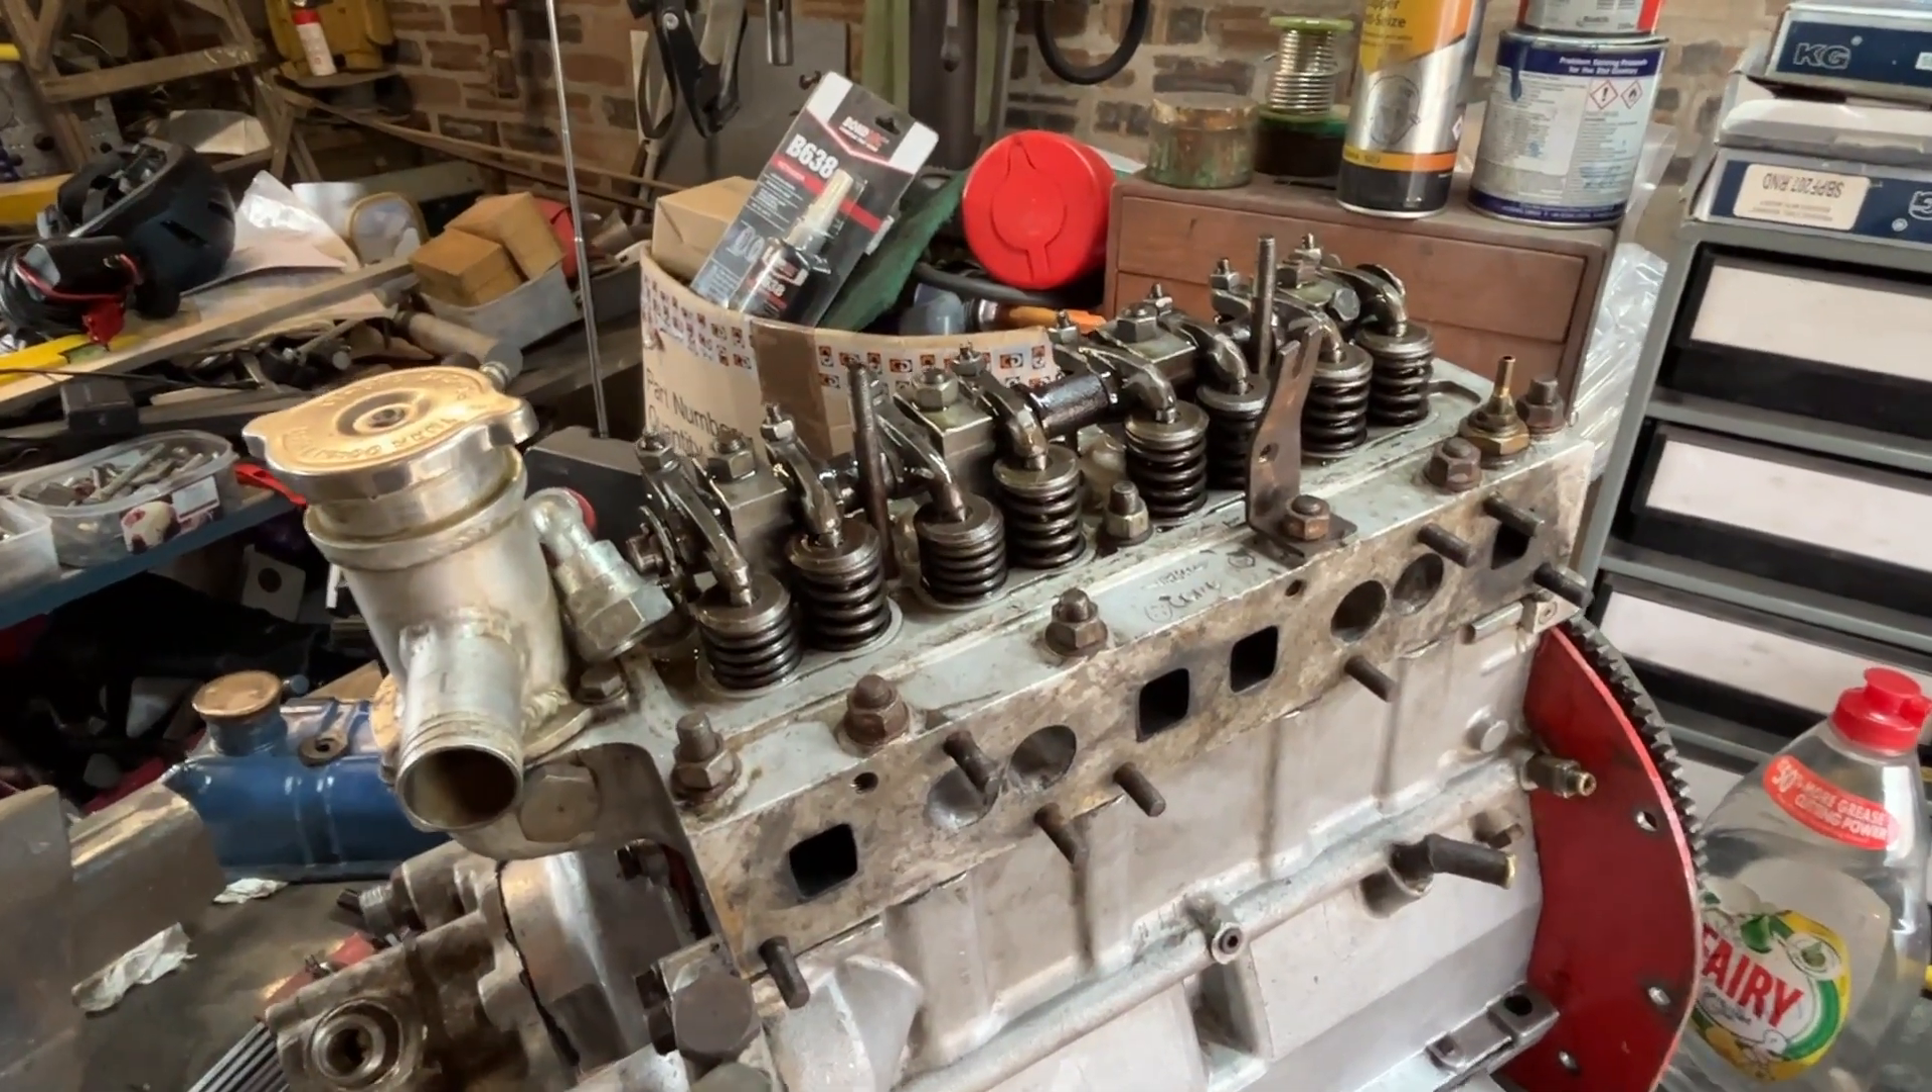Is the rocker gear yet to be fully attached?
No.